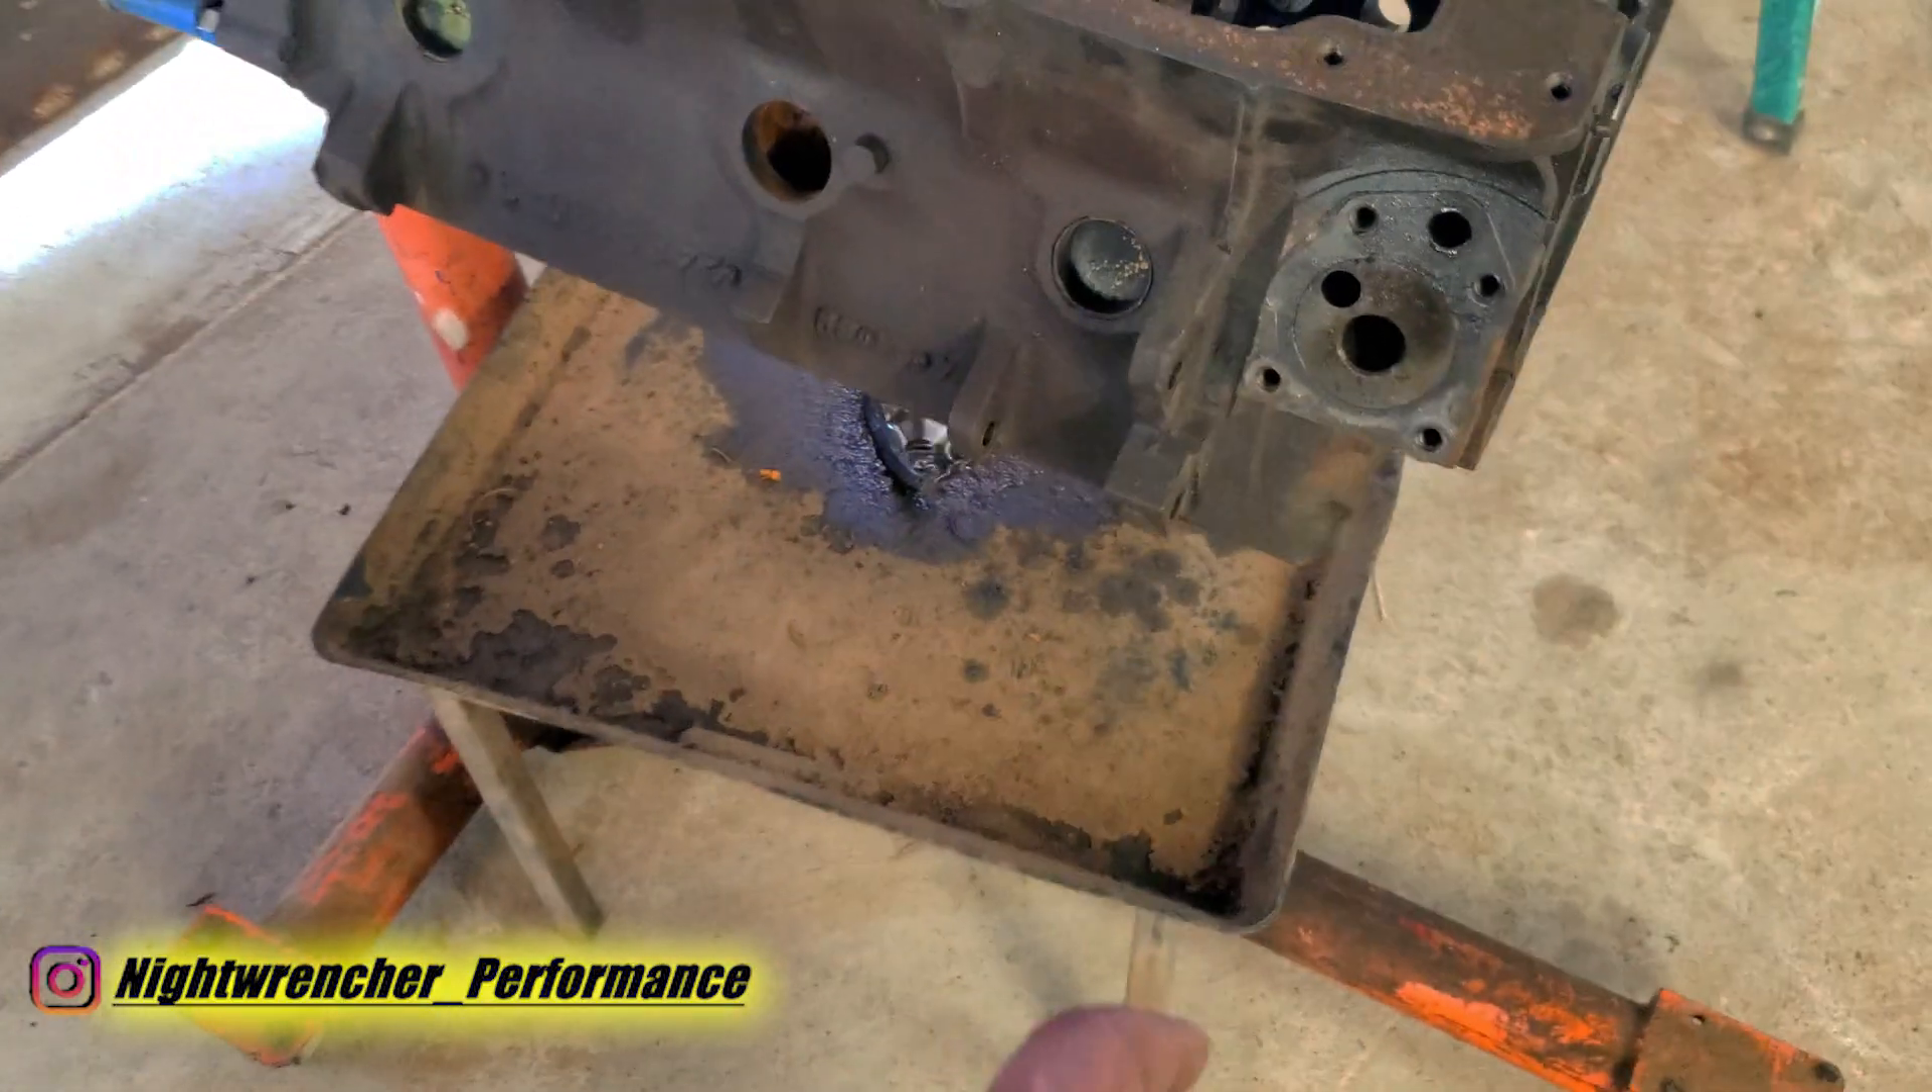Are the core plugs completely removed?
No.